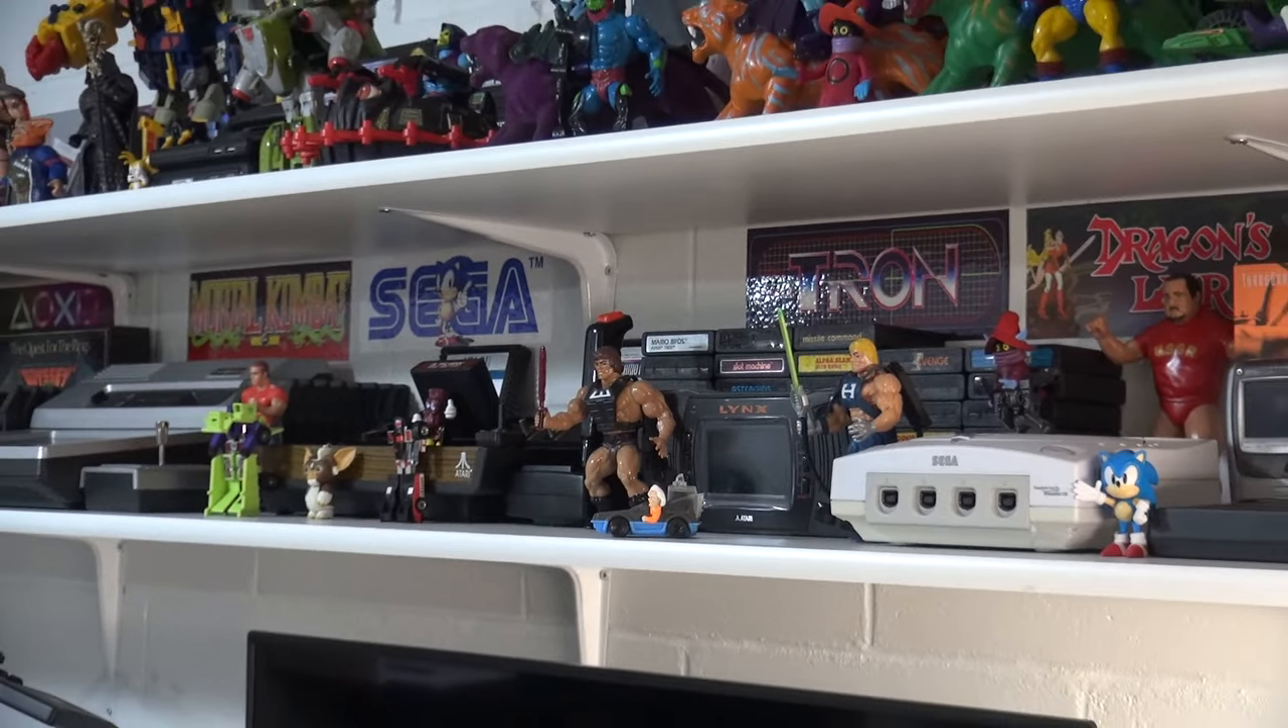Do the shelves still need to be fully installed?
No.